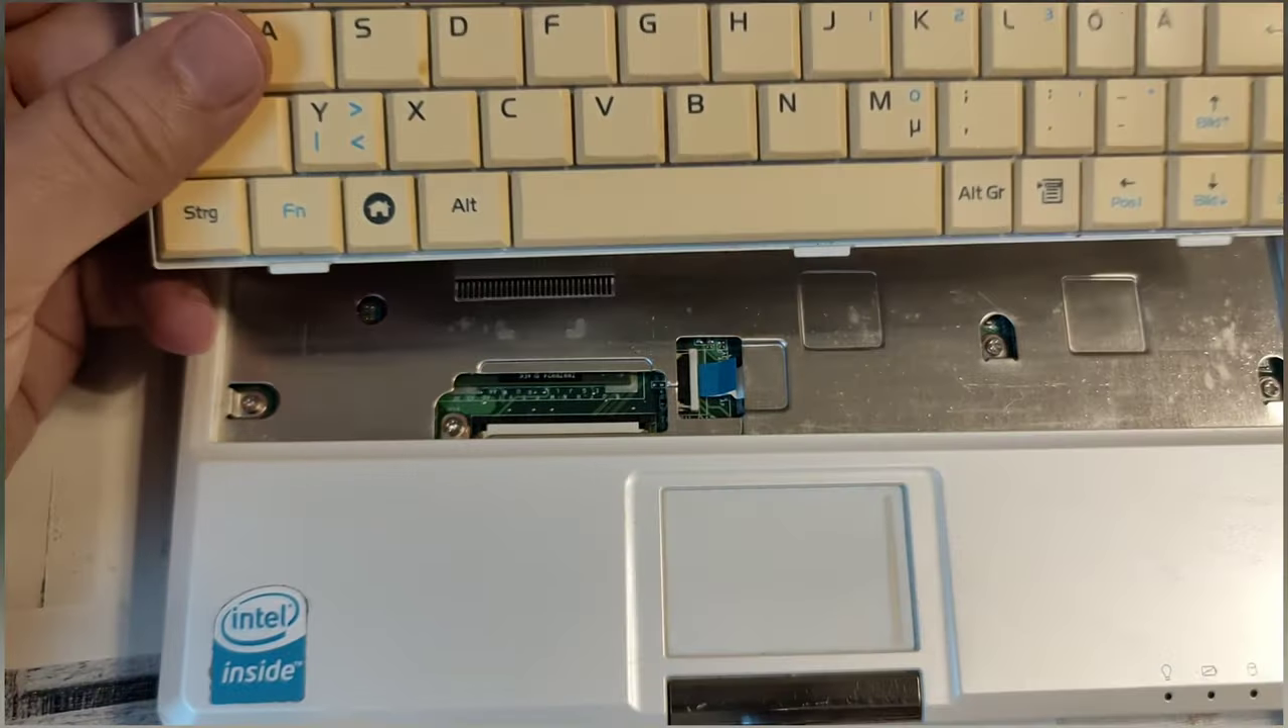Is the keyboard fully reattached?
No.